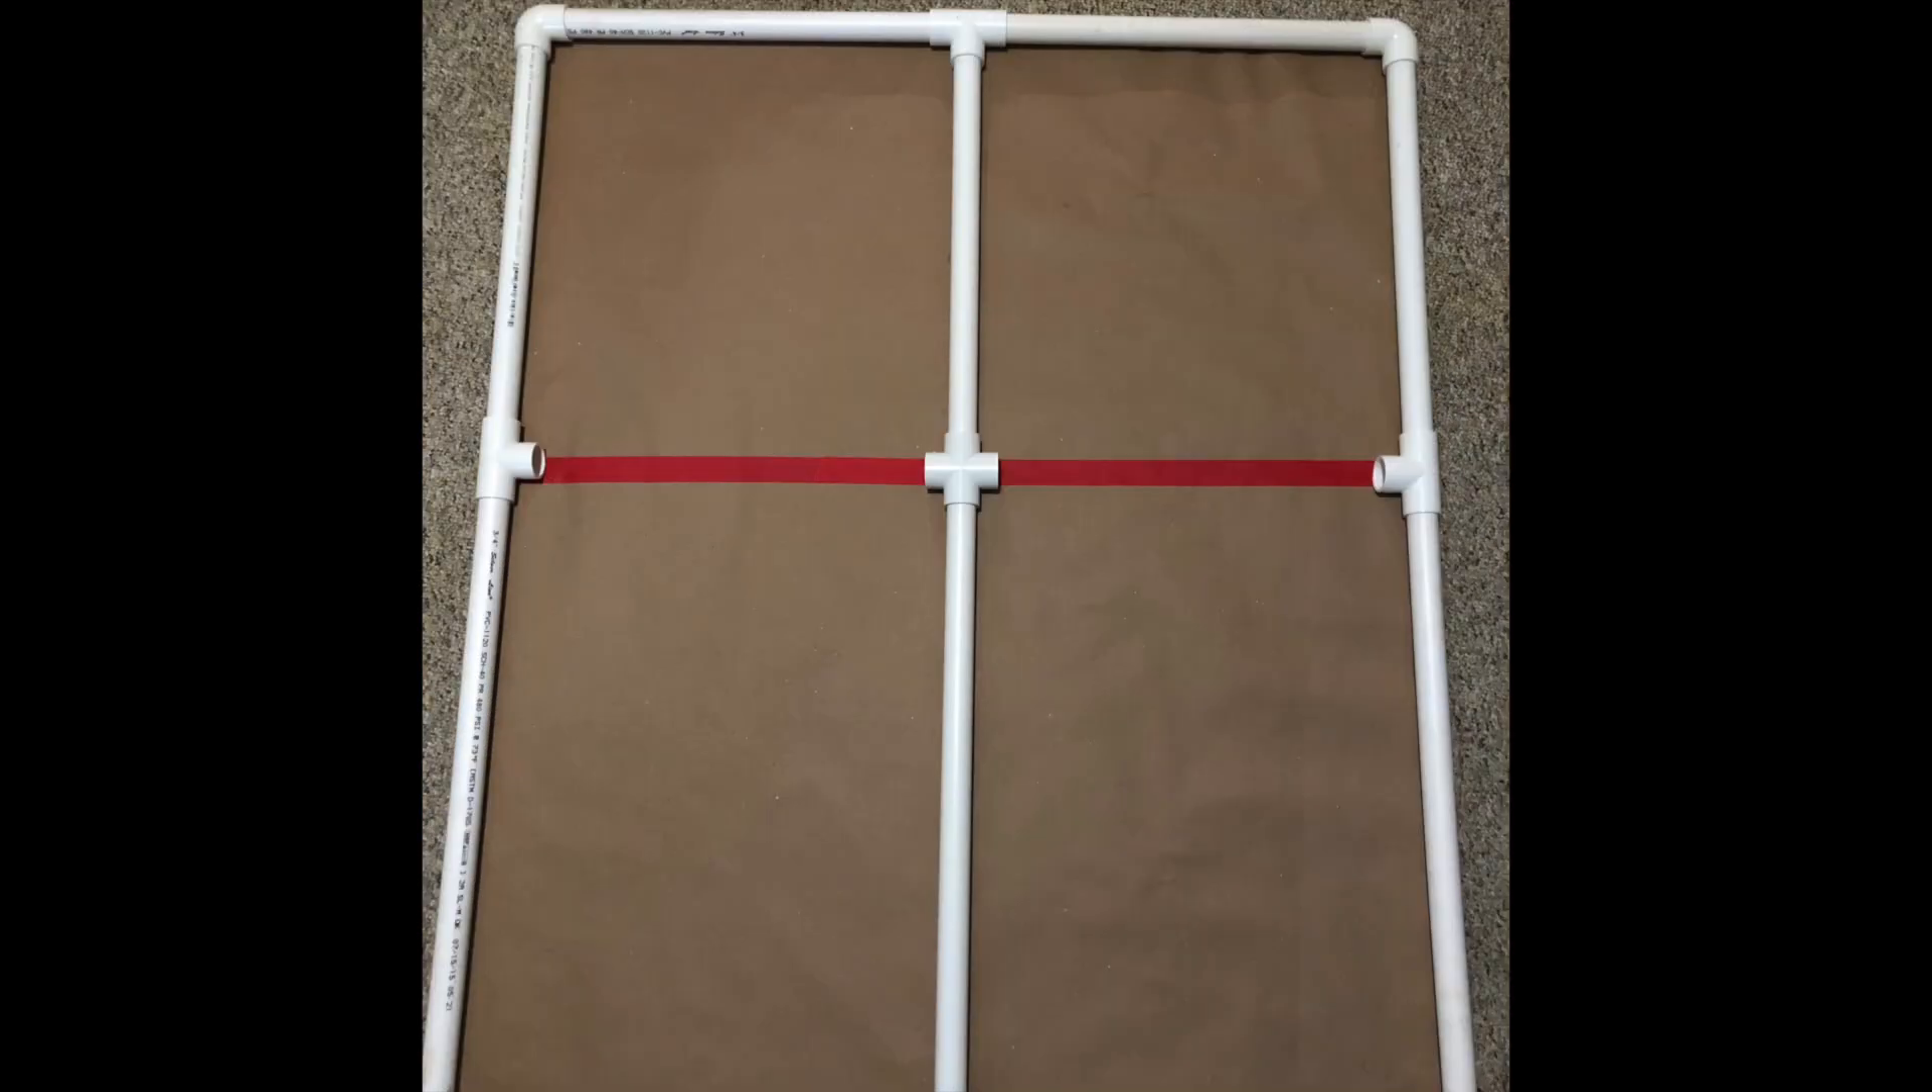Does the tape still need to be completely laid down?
No.